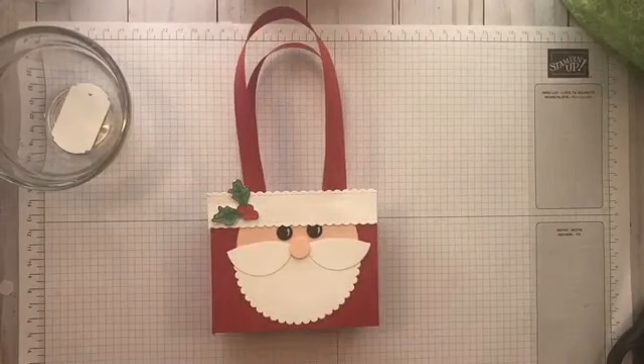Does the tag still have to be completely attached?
Yes.